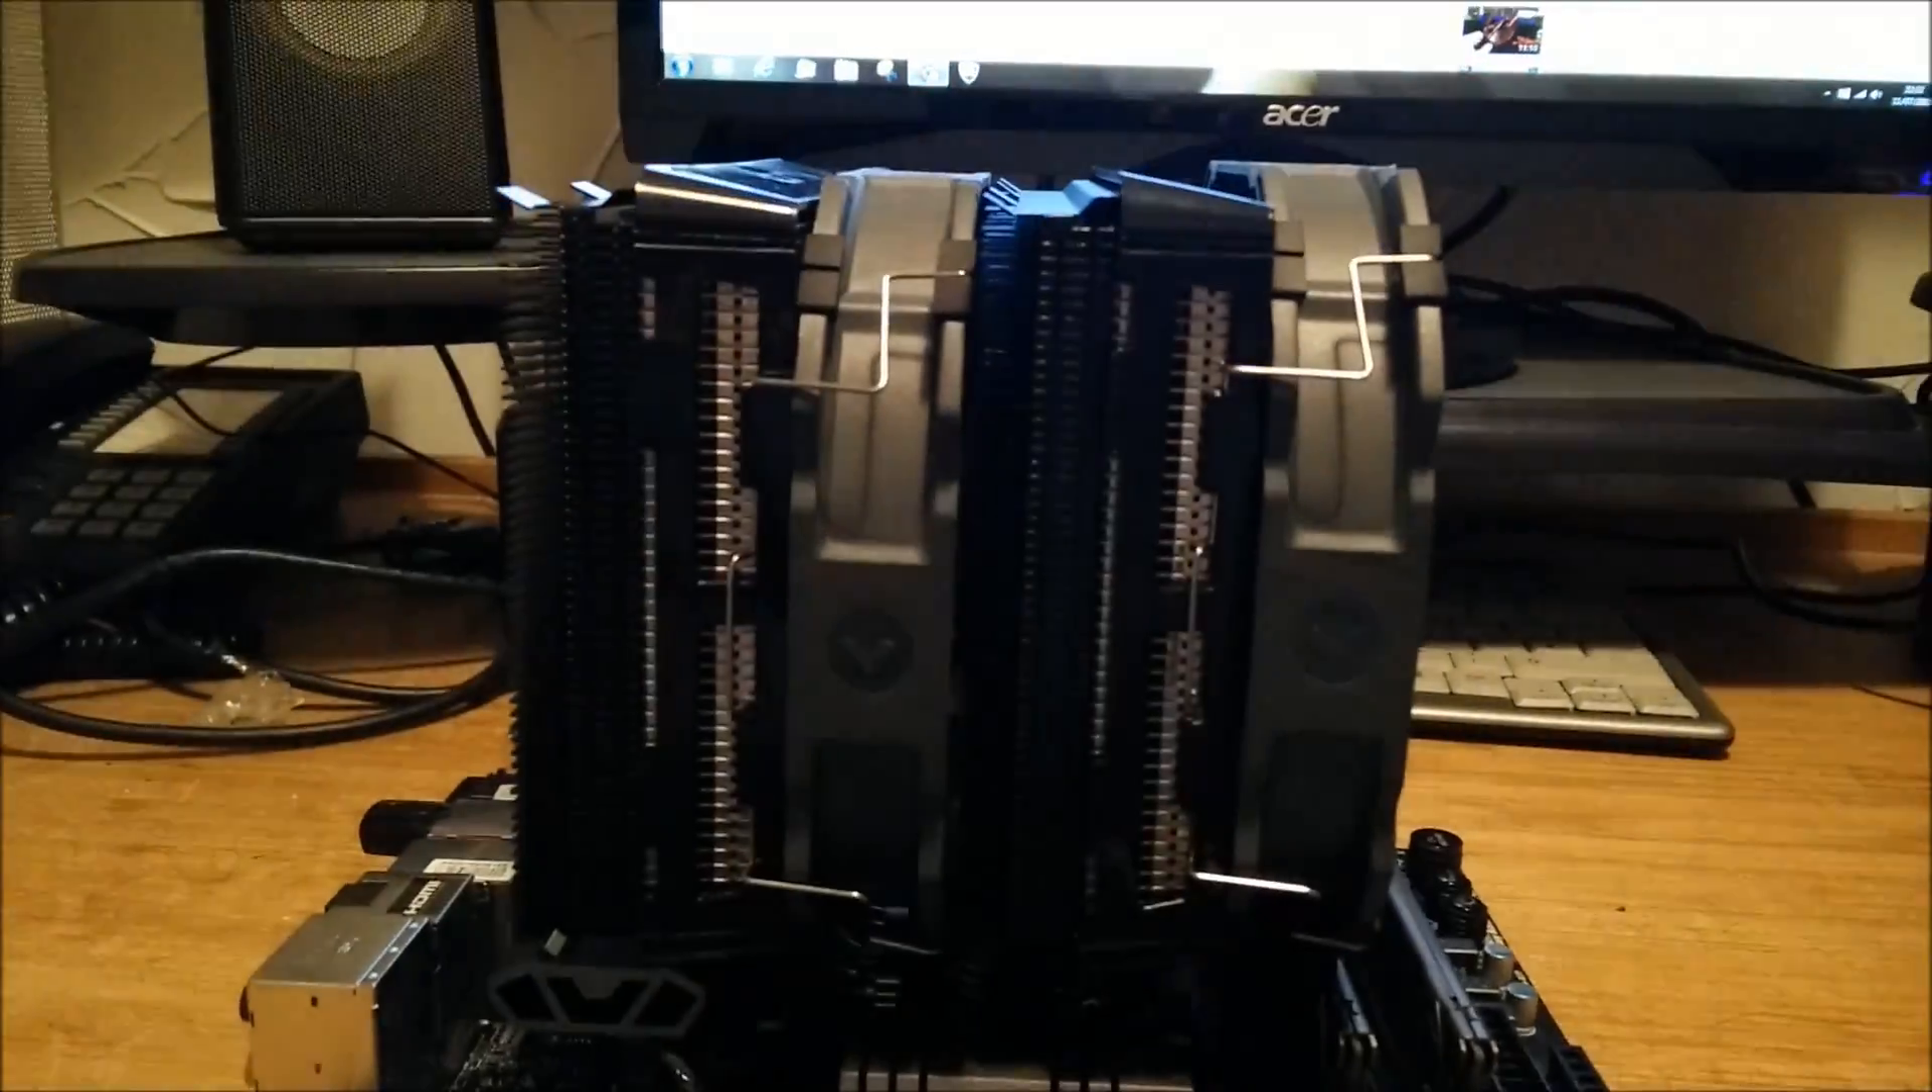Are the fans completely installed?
Yes.